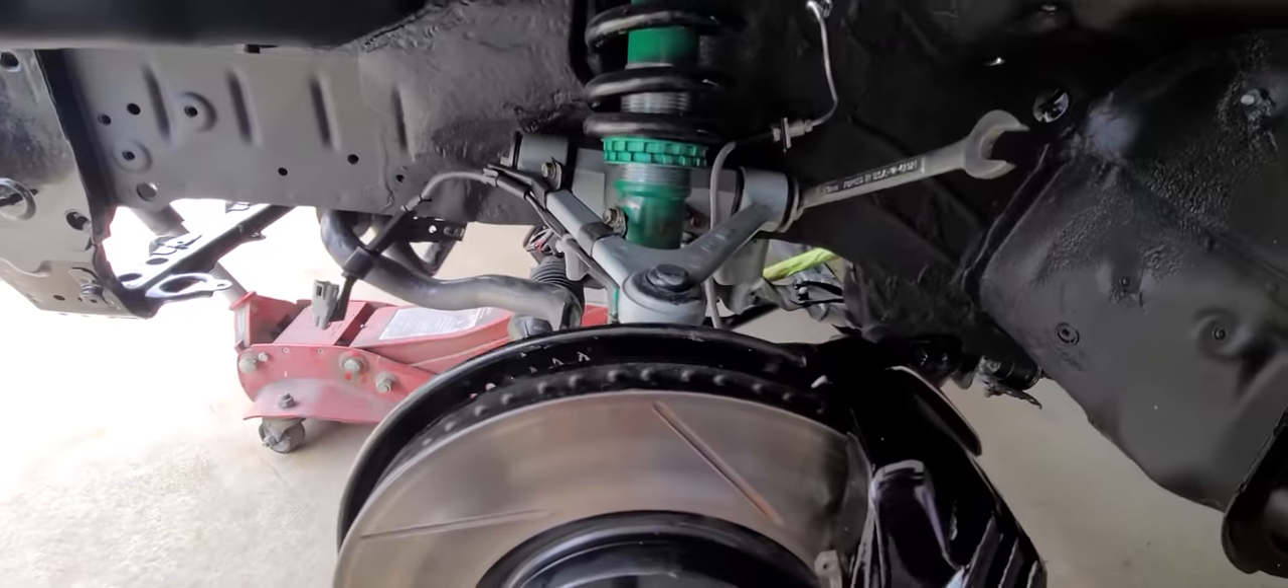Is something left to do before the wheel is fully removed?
No.